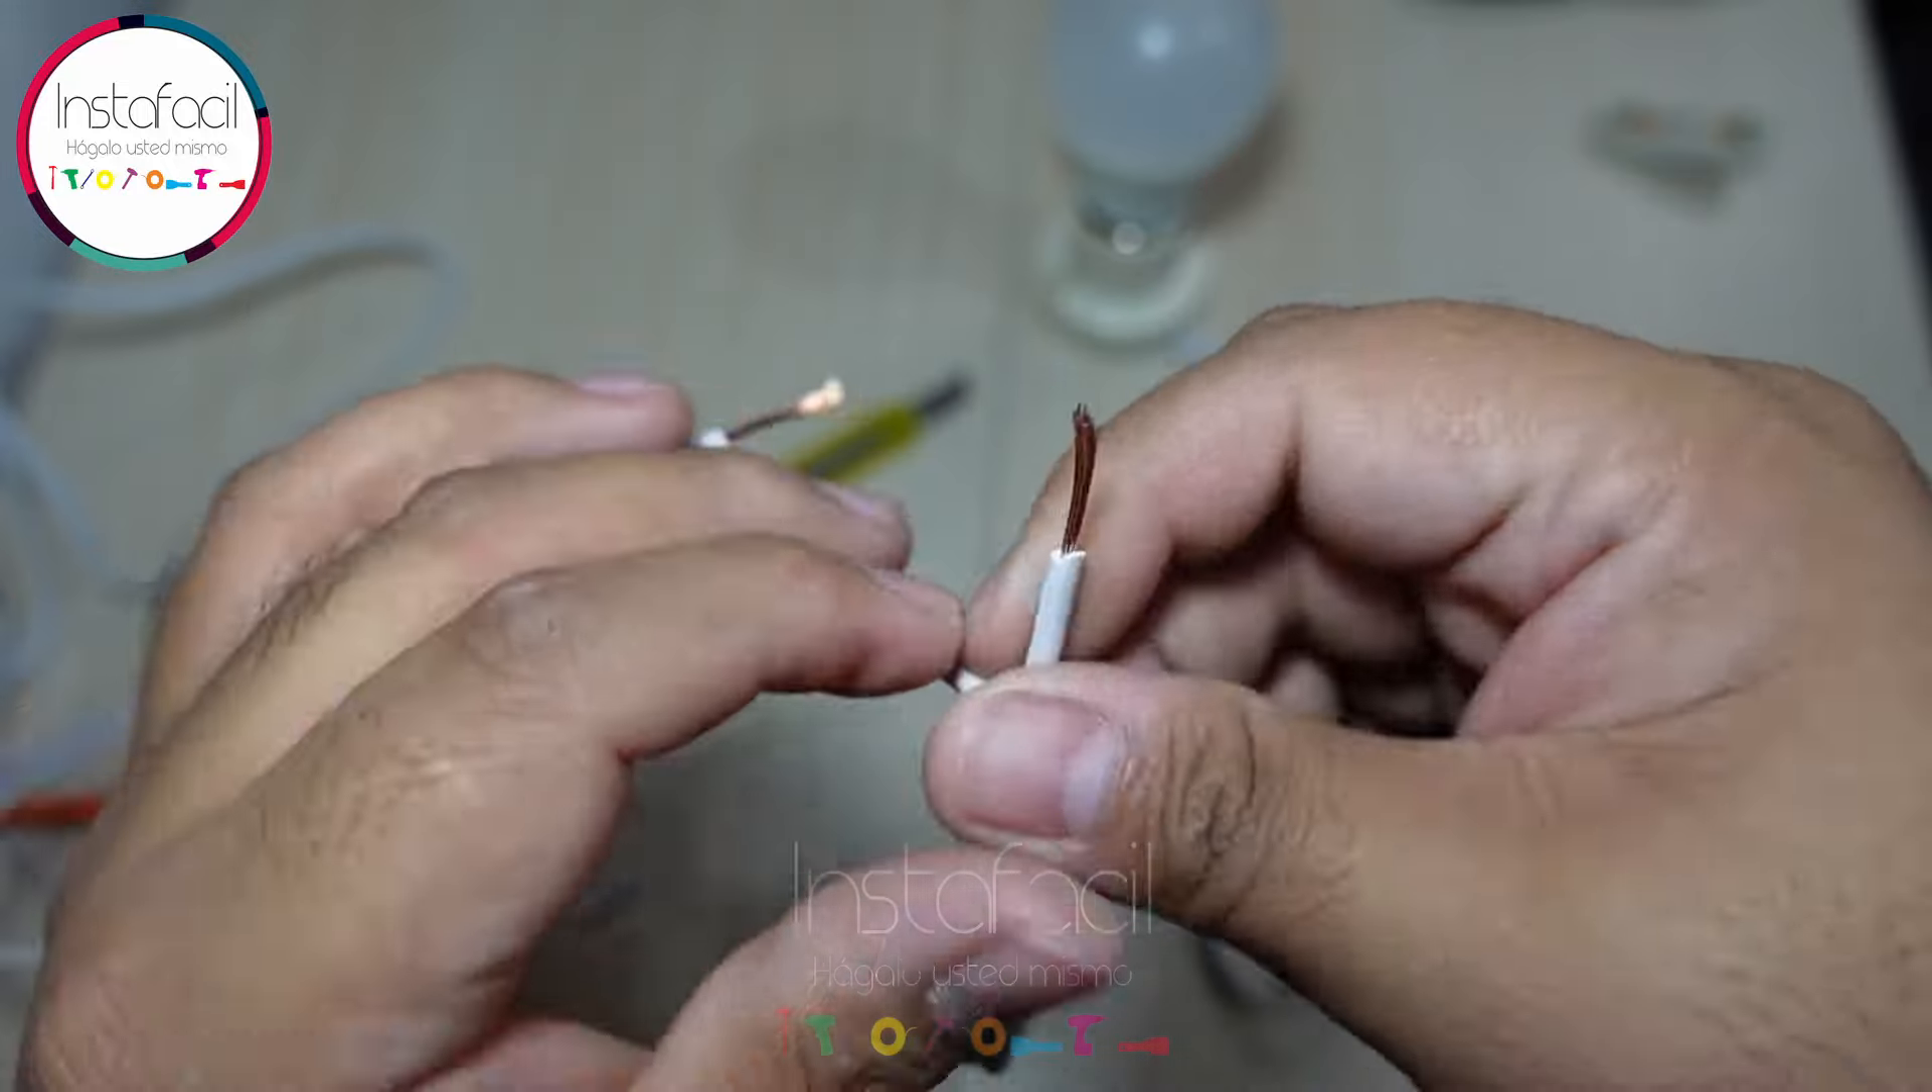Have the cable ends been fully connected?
No.